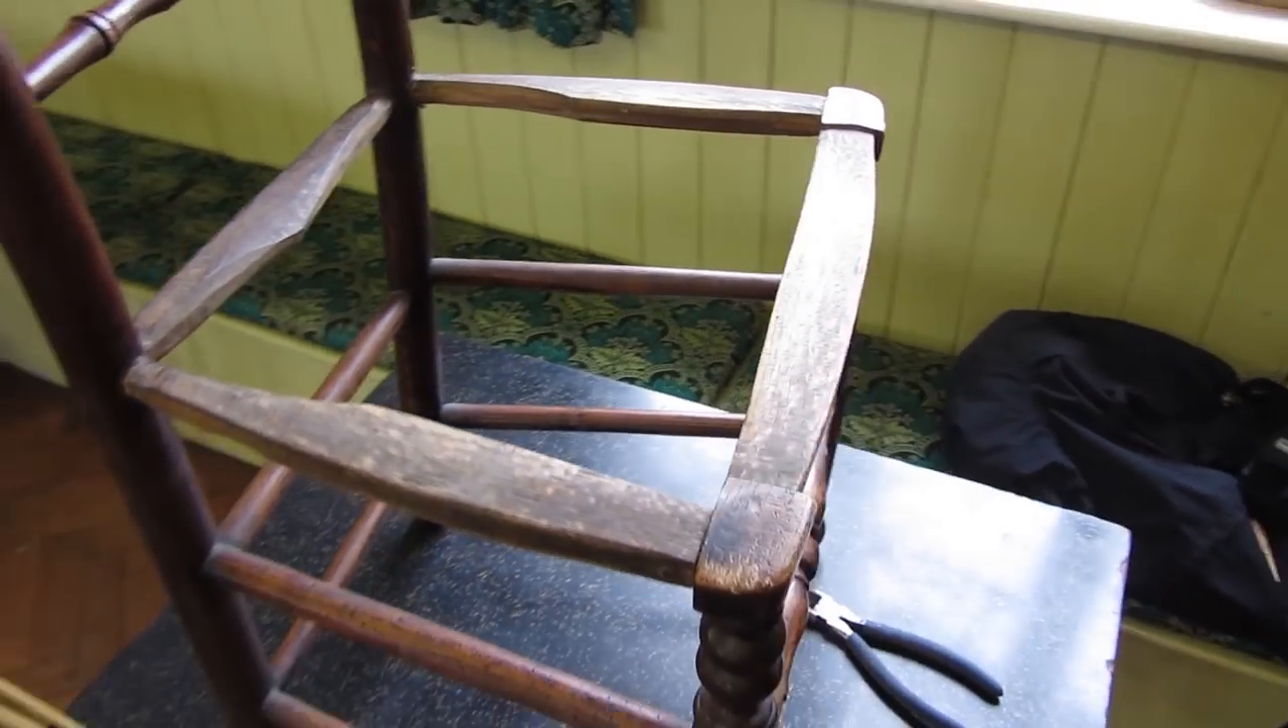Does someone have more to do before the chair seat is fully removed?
No.